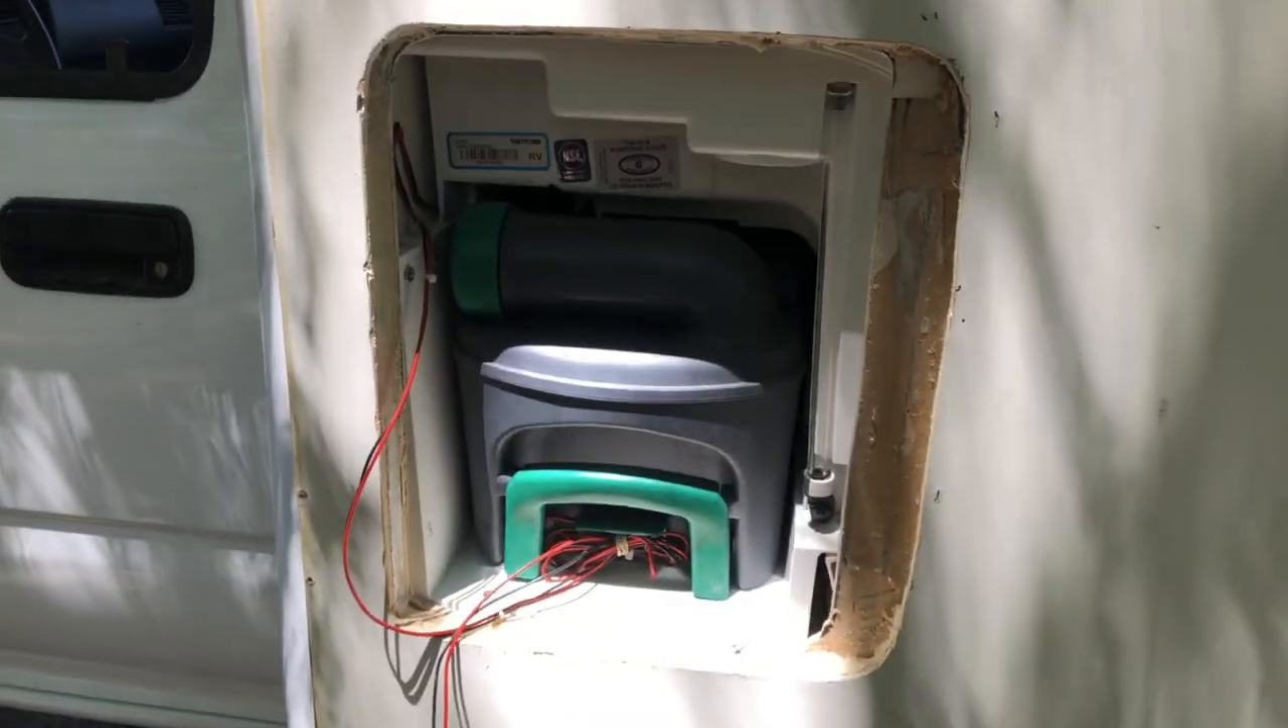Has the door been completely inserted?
No.